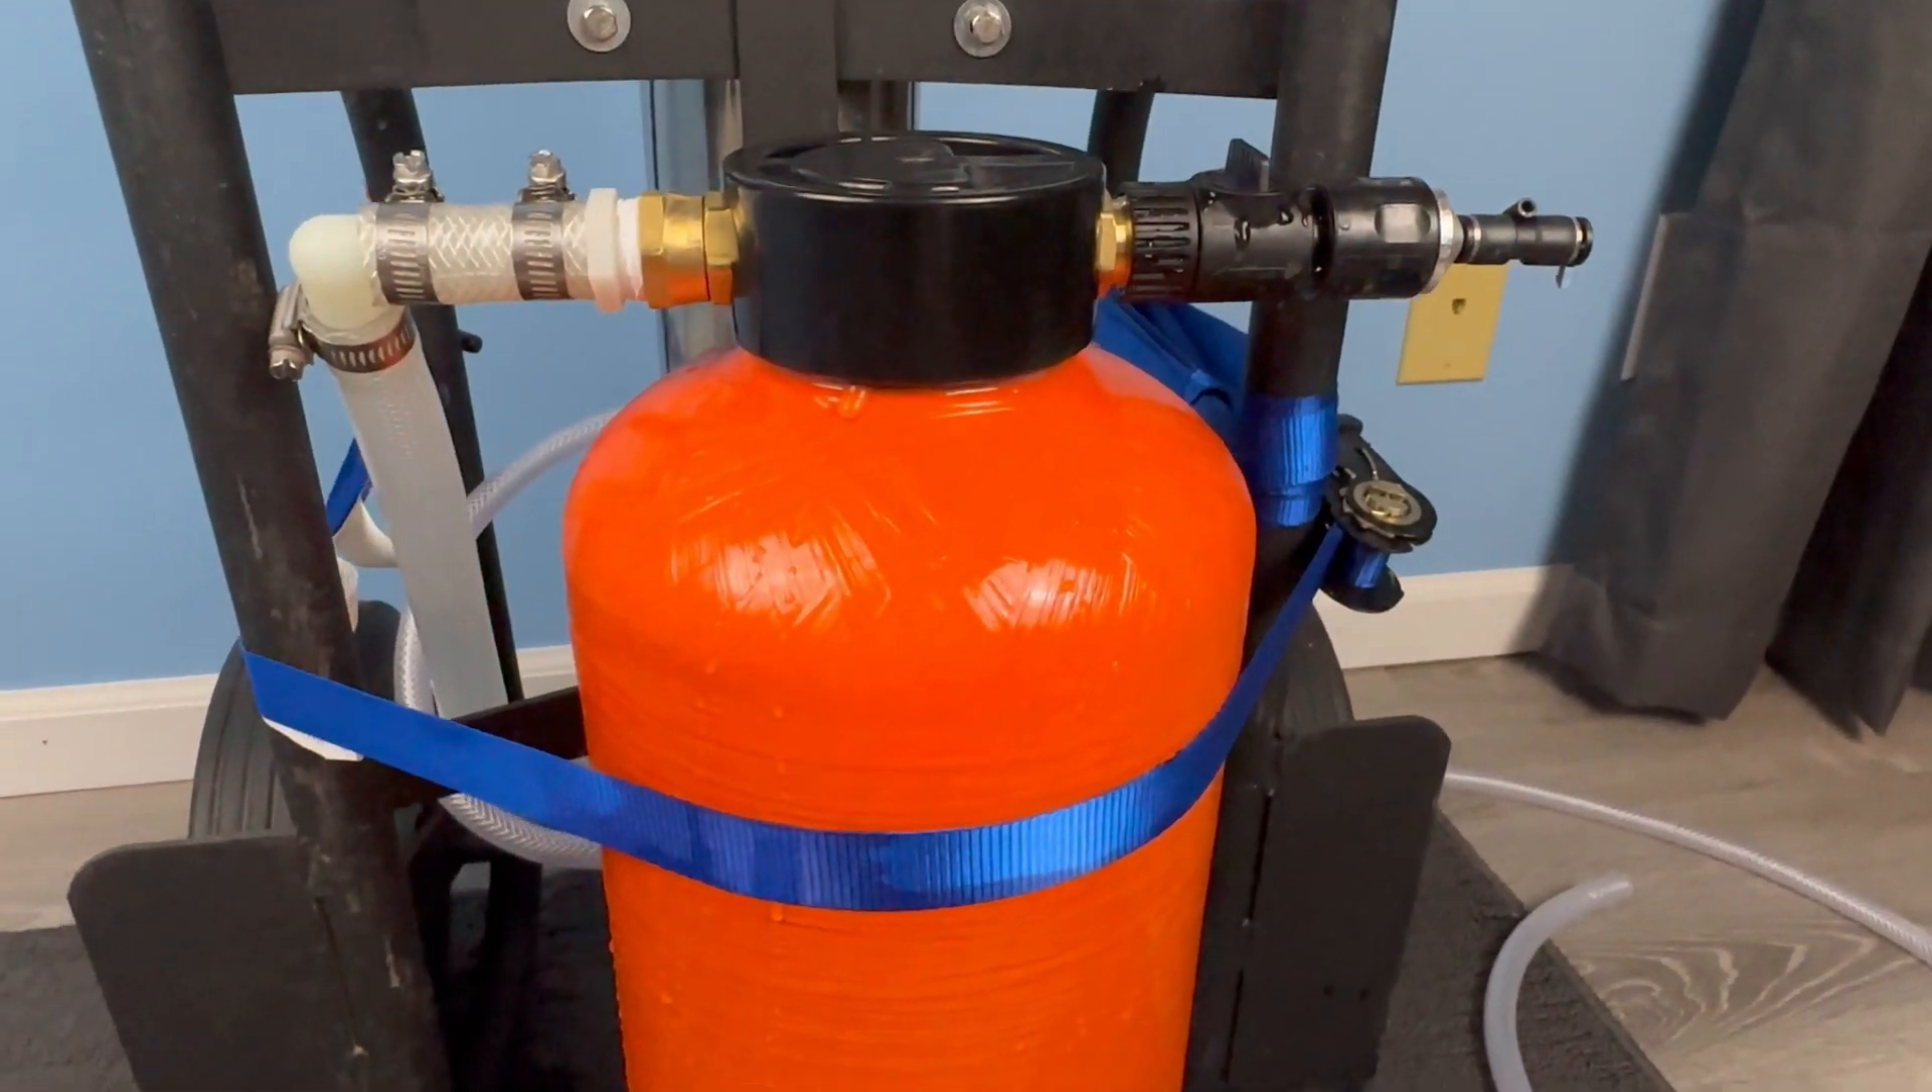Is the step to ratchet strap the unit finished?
Yes.